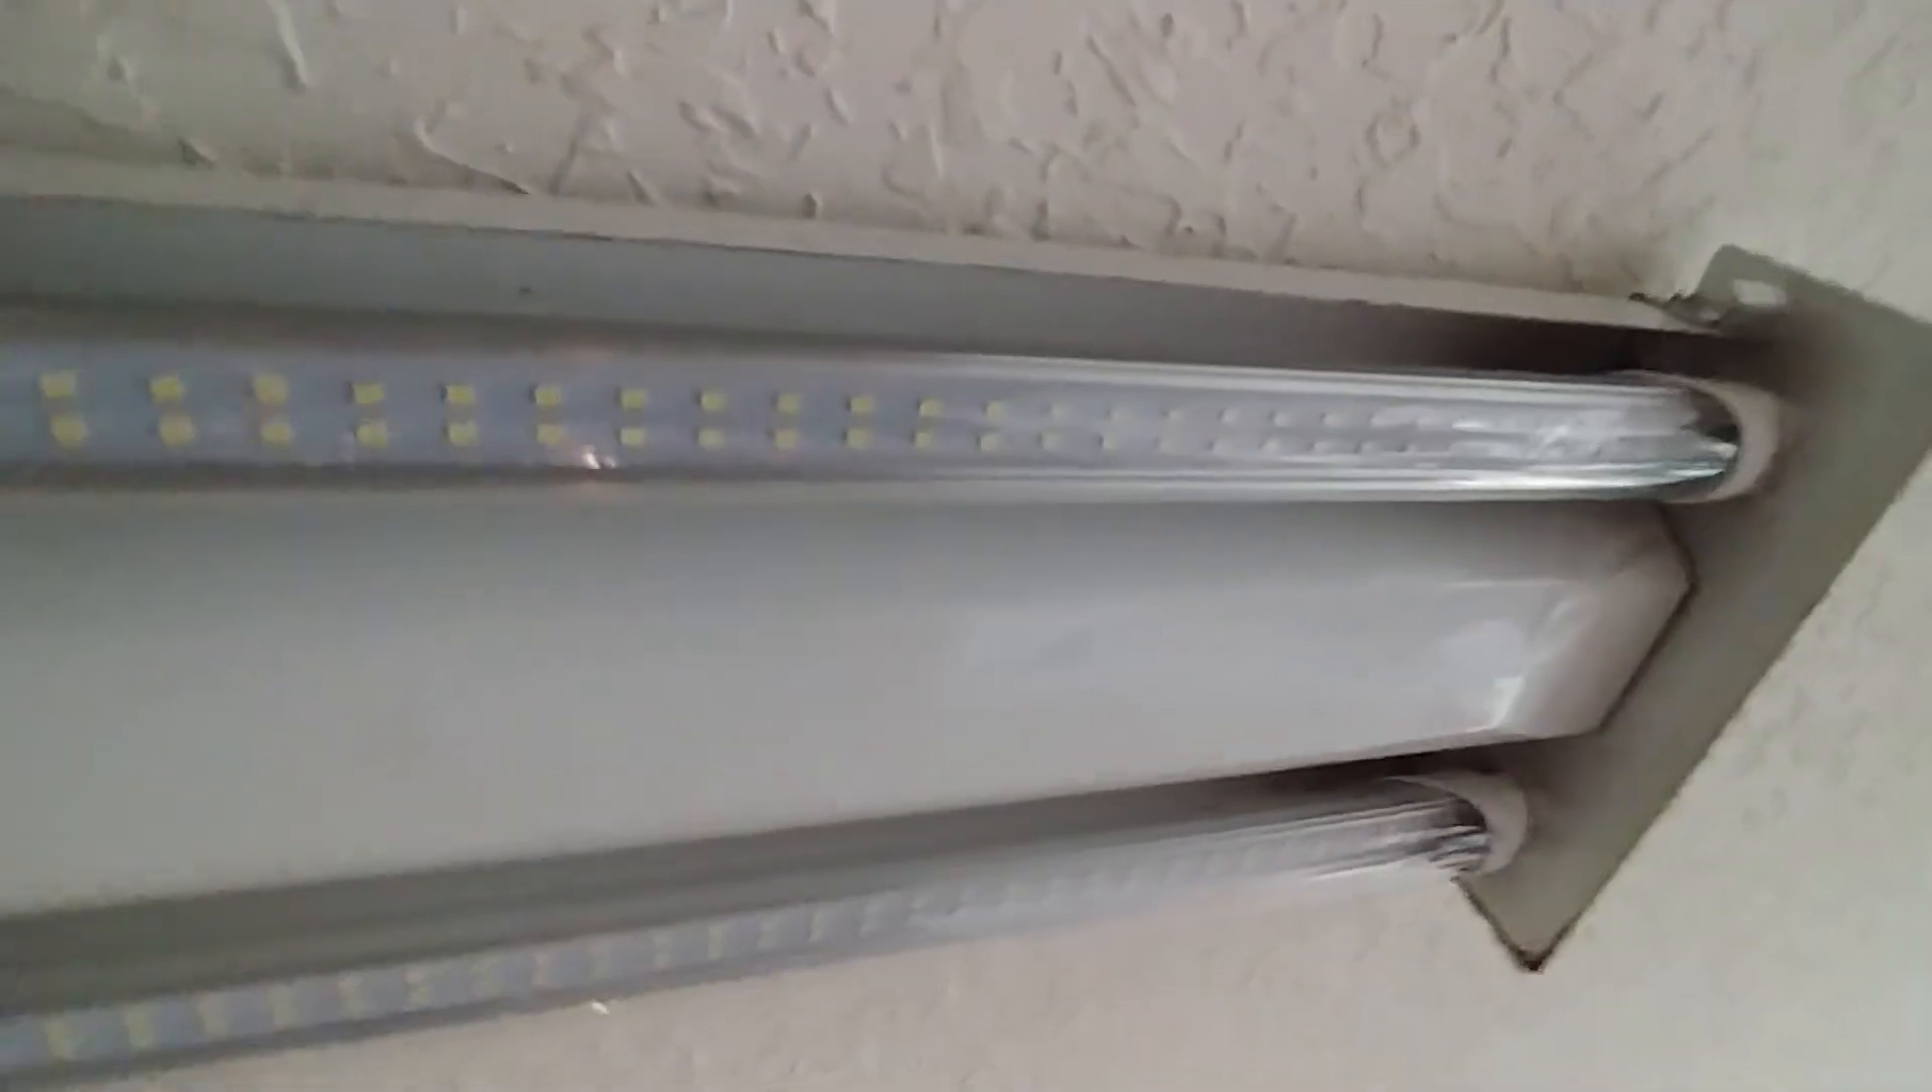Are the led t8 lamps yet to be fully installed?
No.